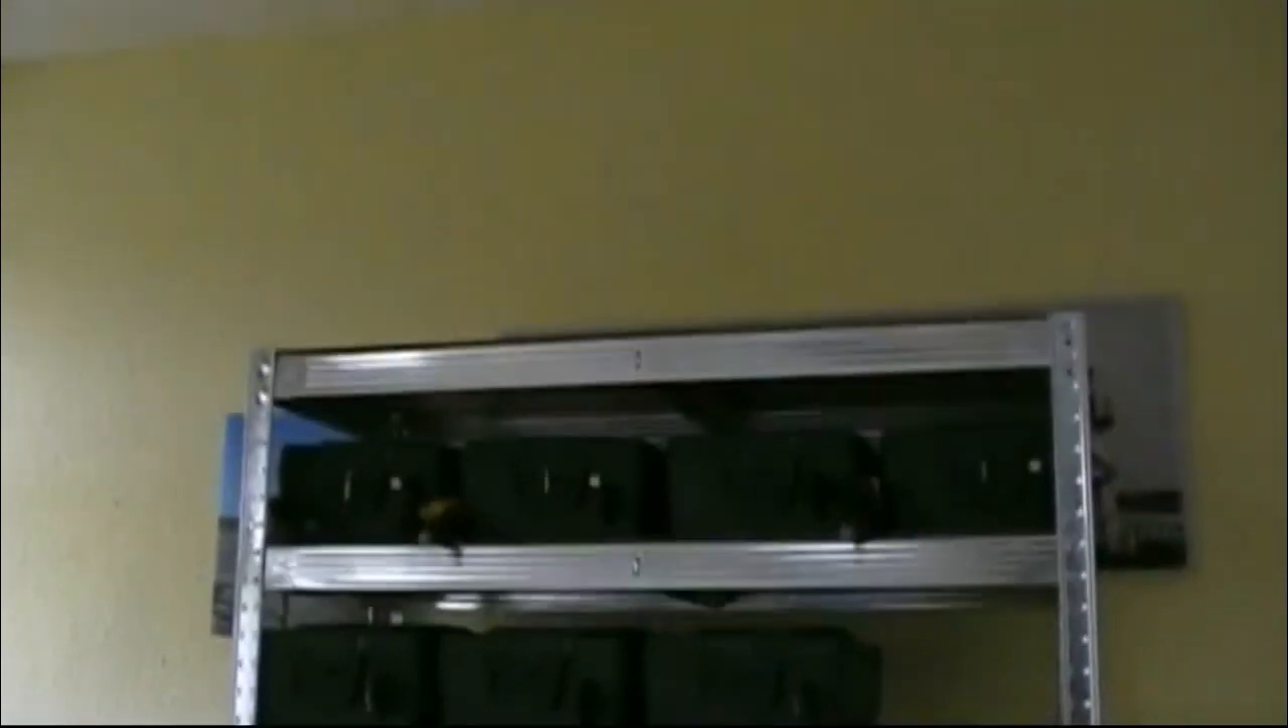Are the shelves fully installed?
Yes.